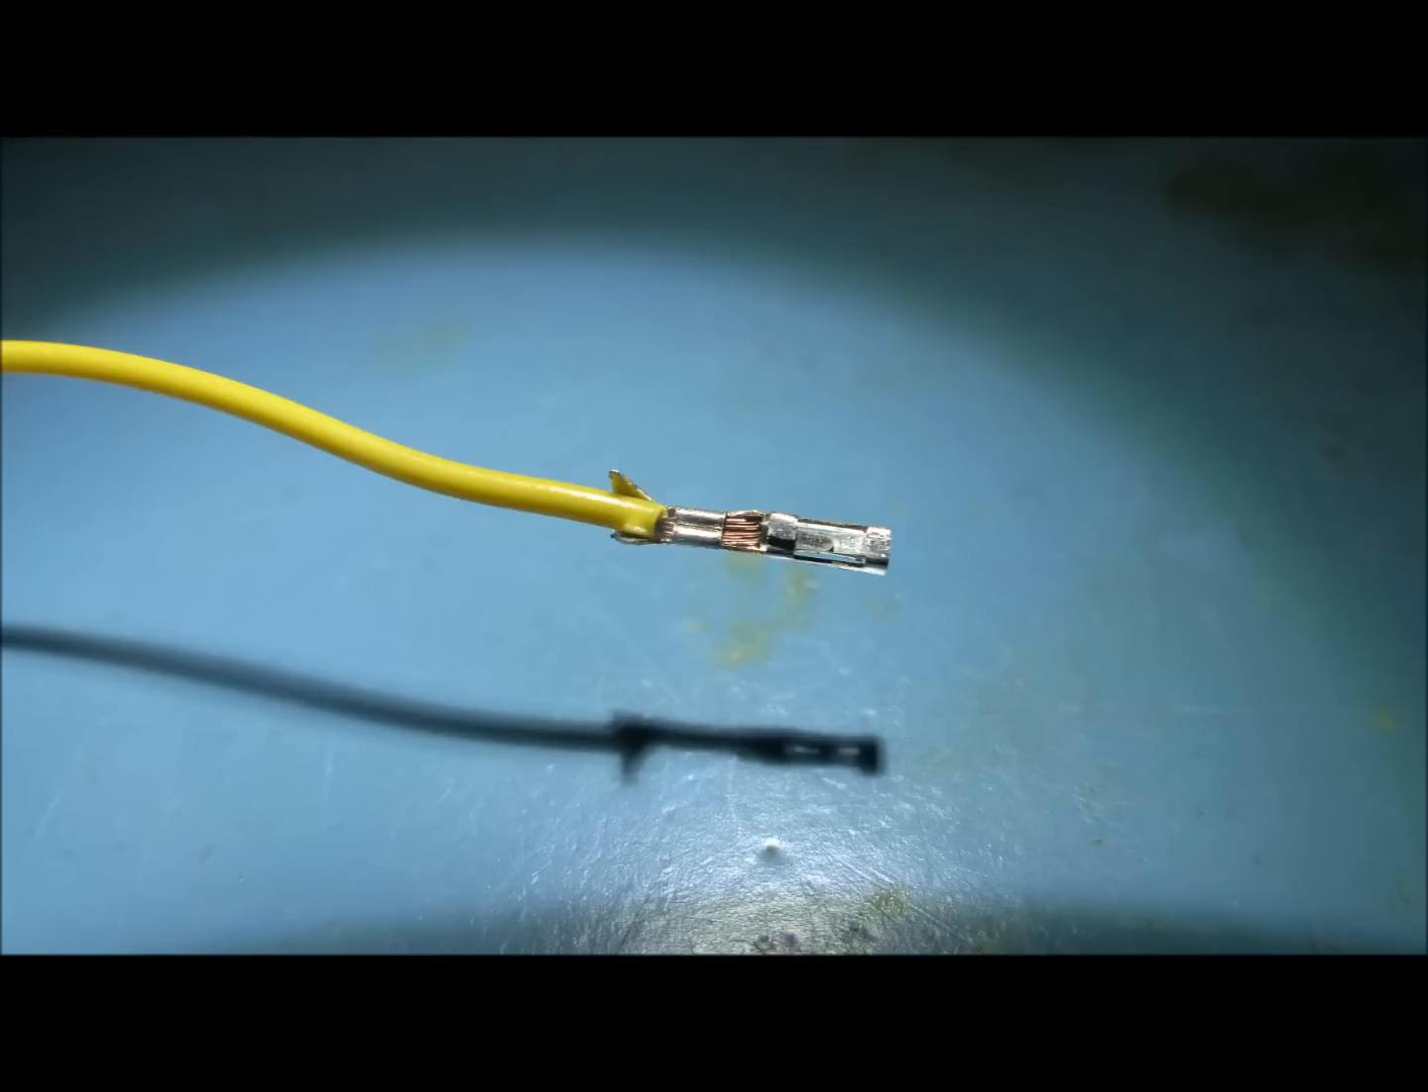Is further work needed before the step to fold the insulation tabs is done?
Yes.